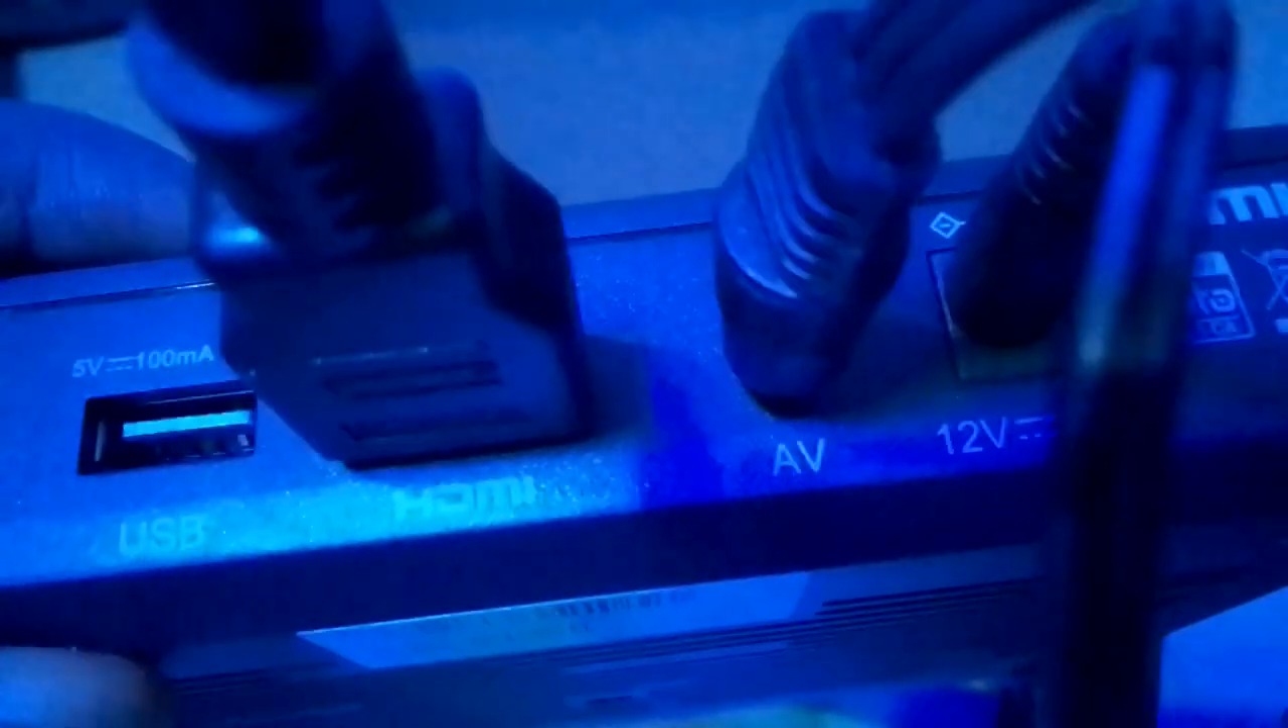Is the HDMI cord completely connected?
Yes.